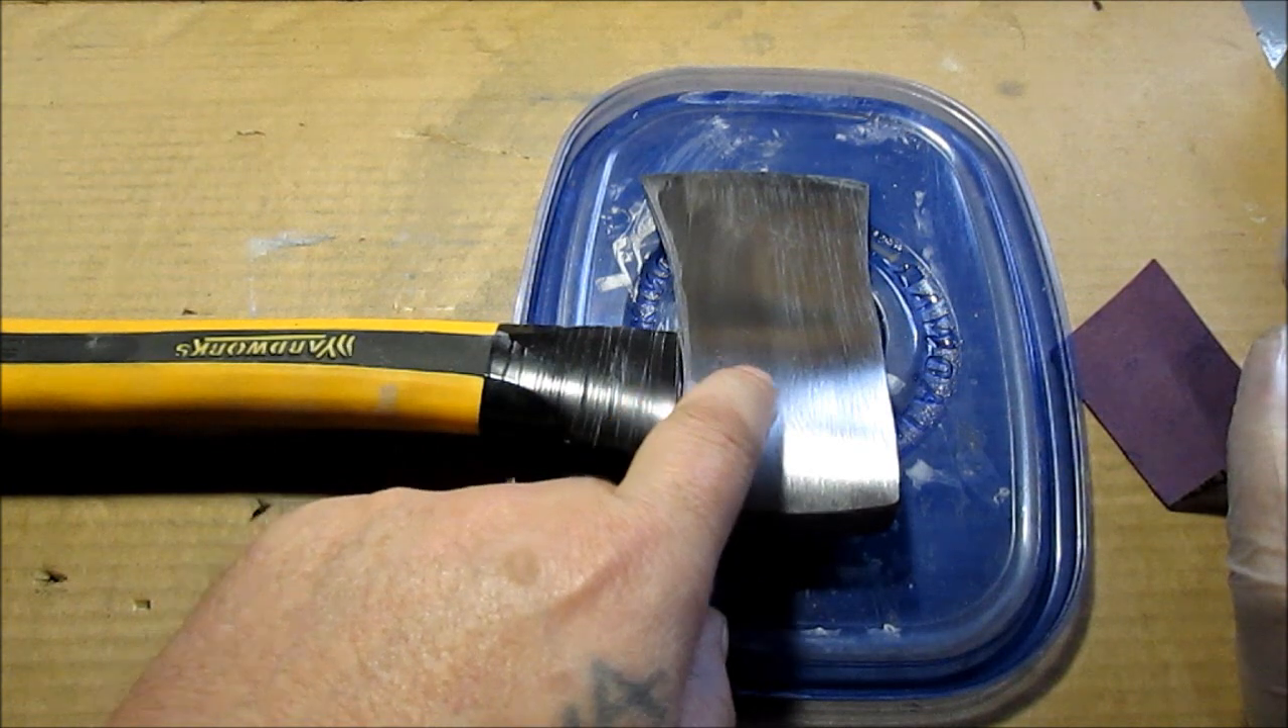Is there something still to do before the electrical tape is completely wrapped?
No.